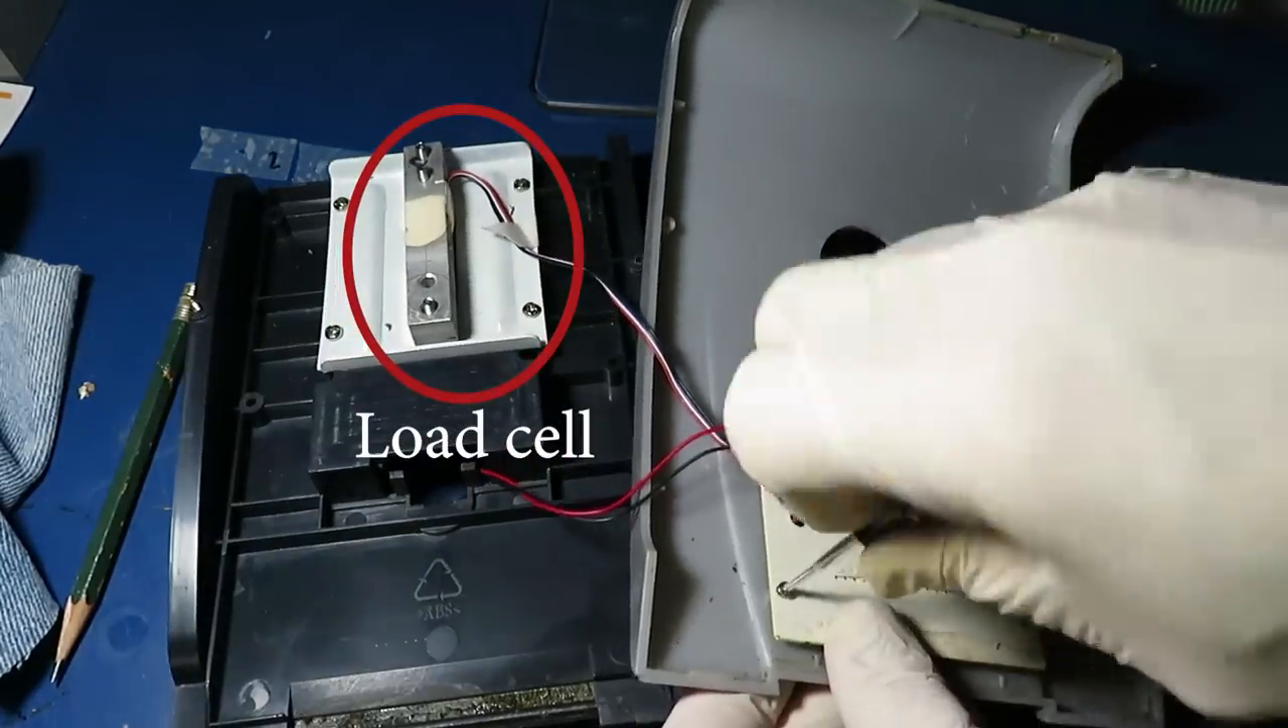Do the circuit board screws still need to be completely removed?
Yes.